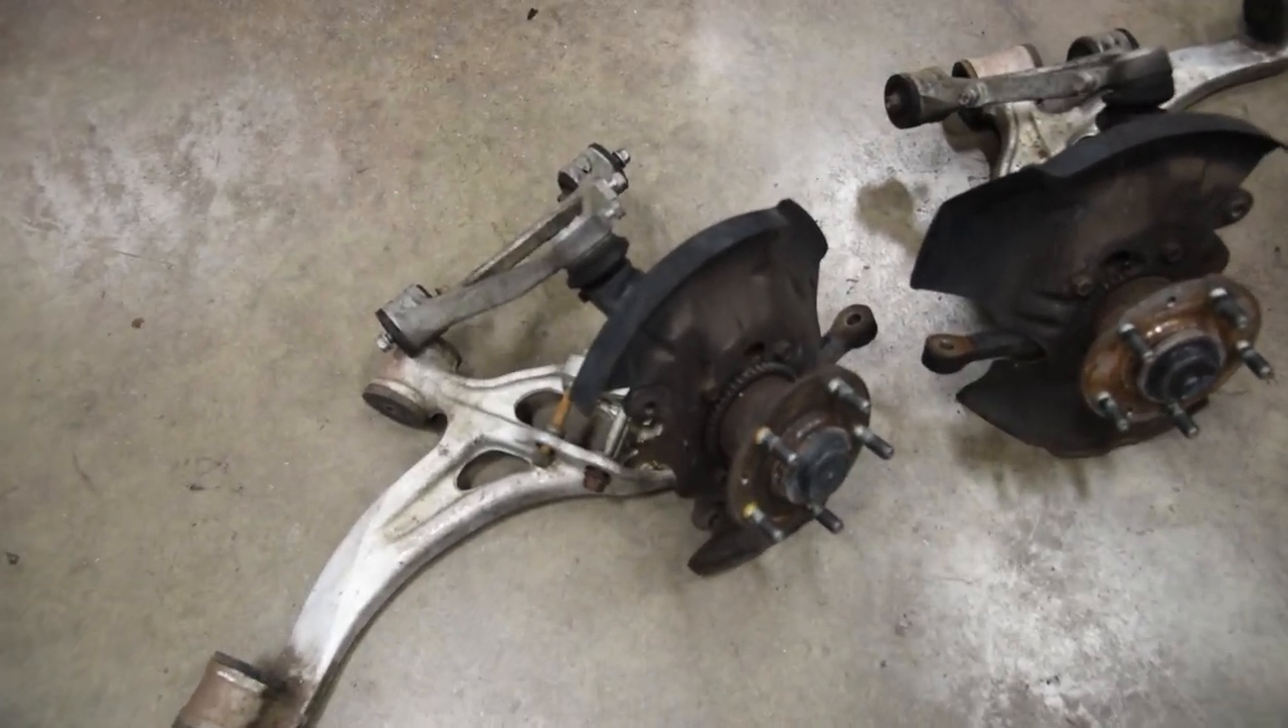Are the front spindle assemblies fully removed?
Yes.